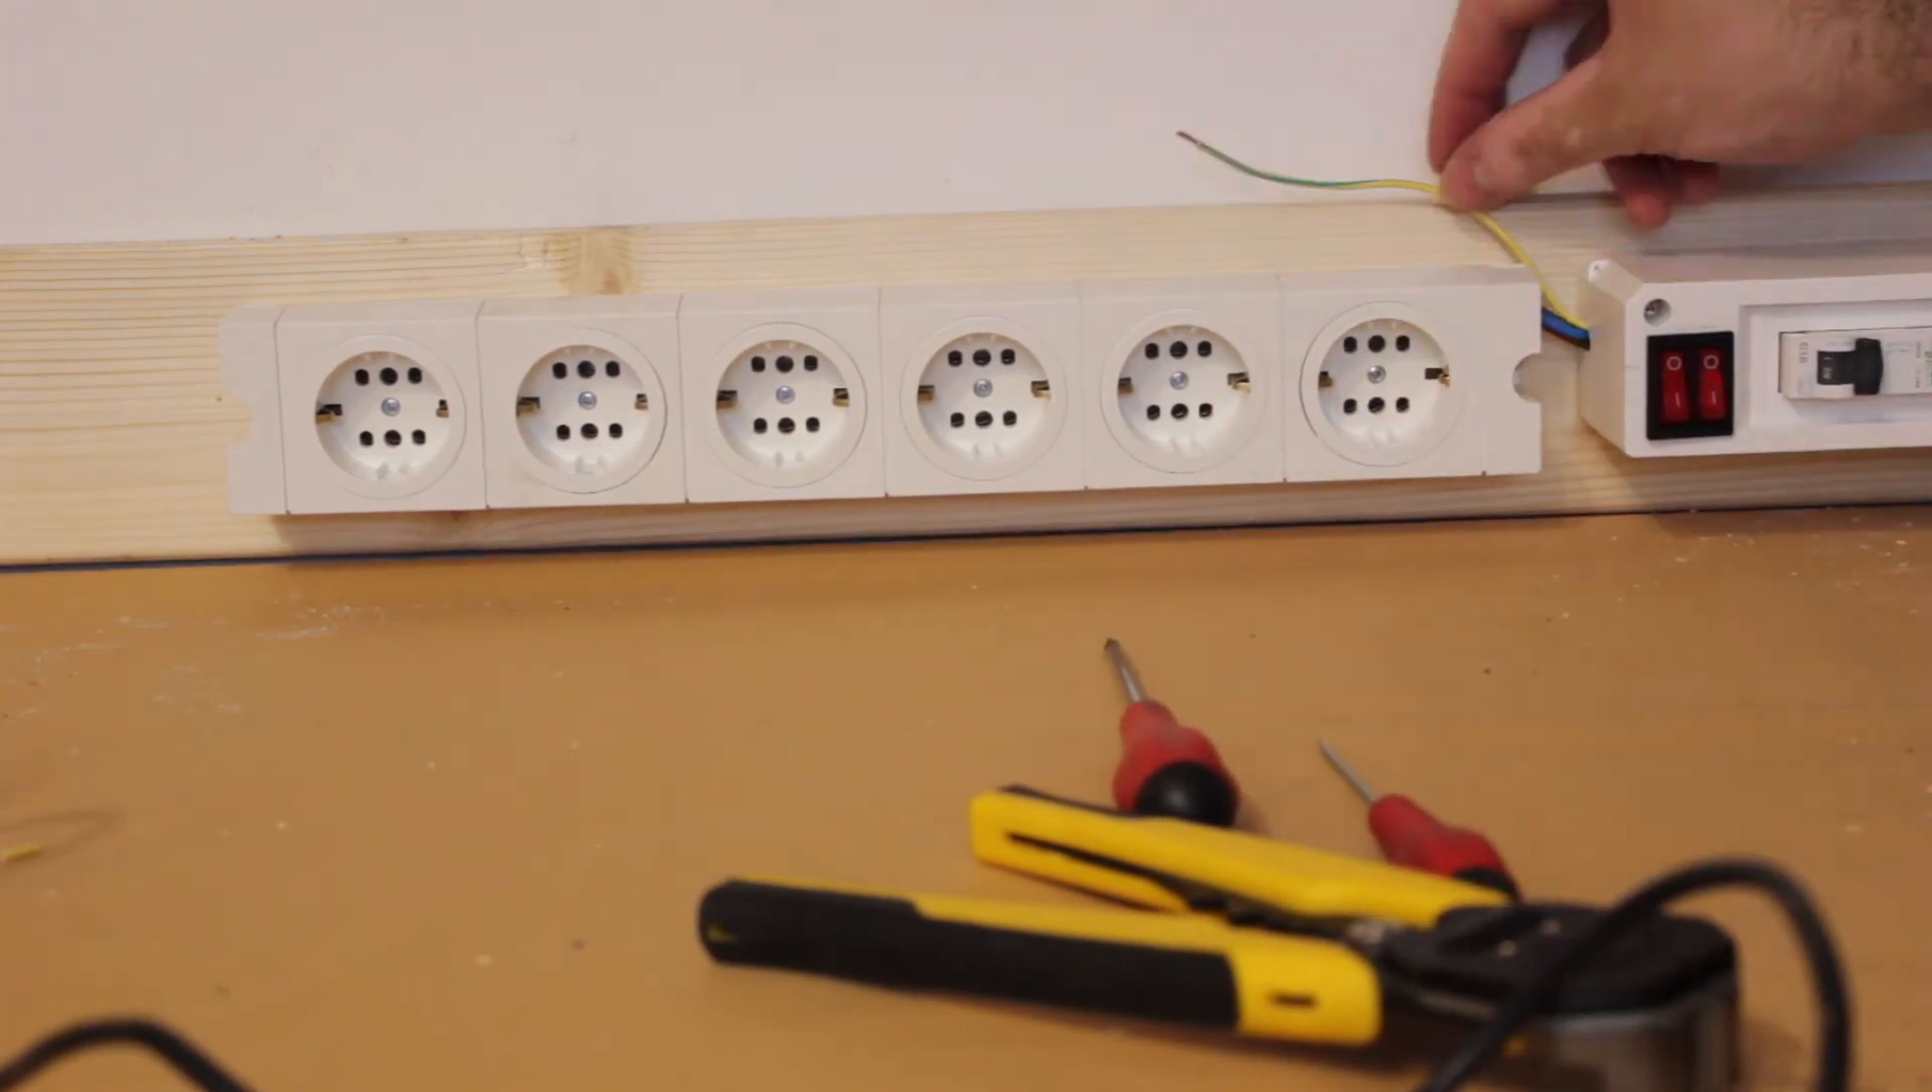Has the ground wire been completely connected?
No.